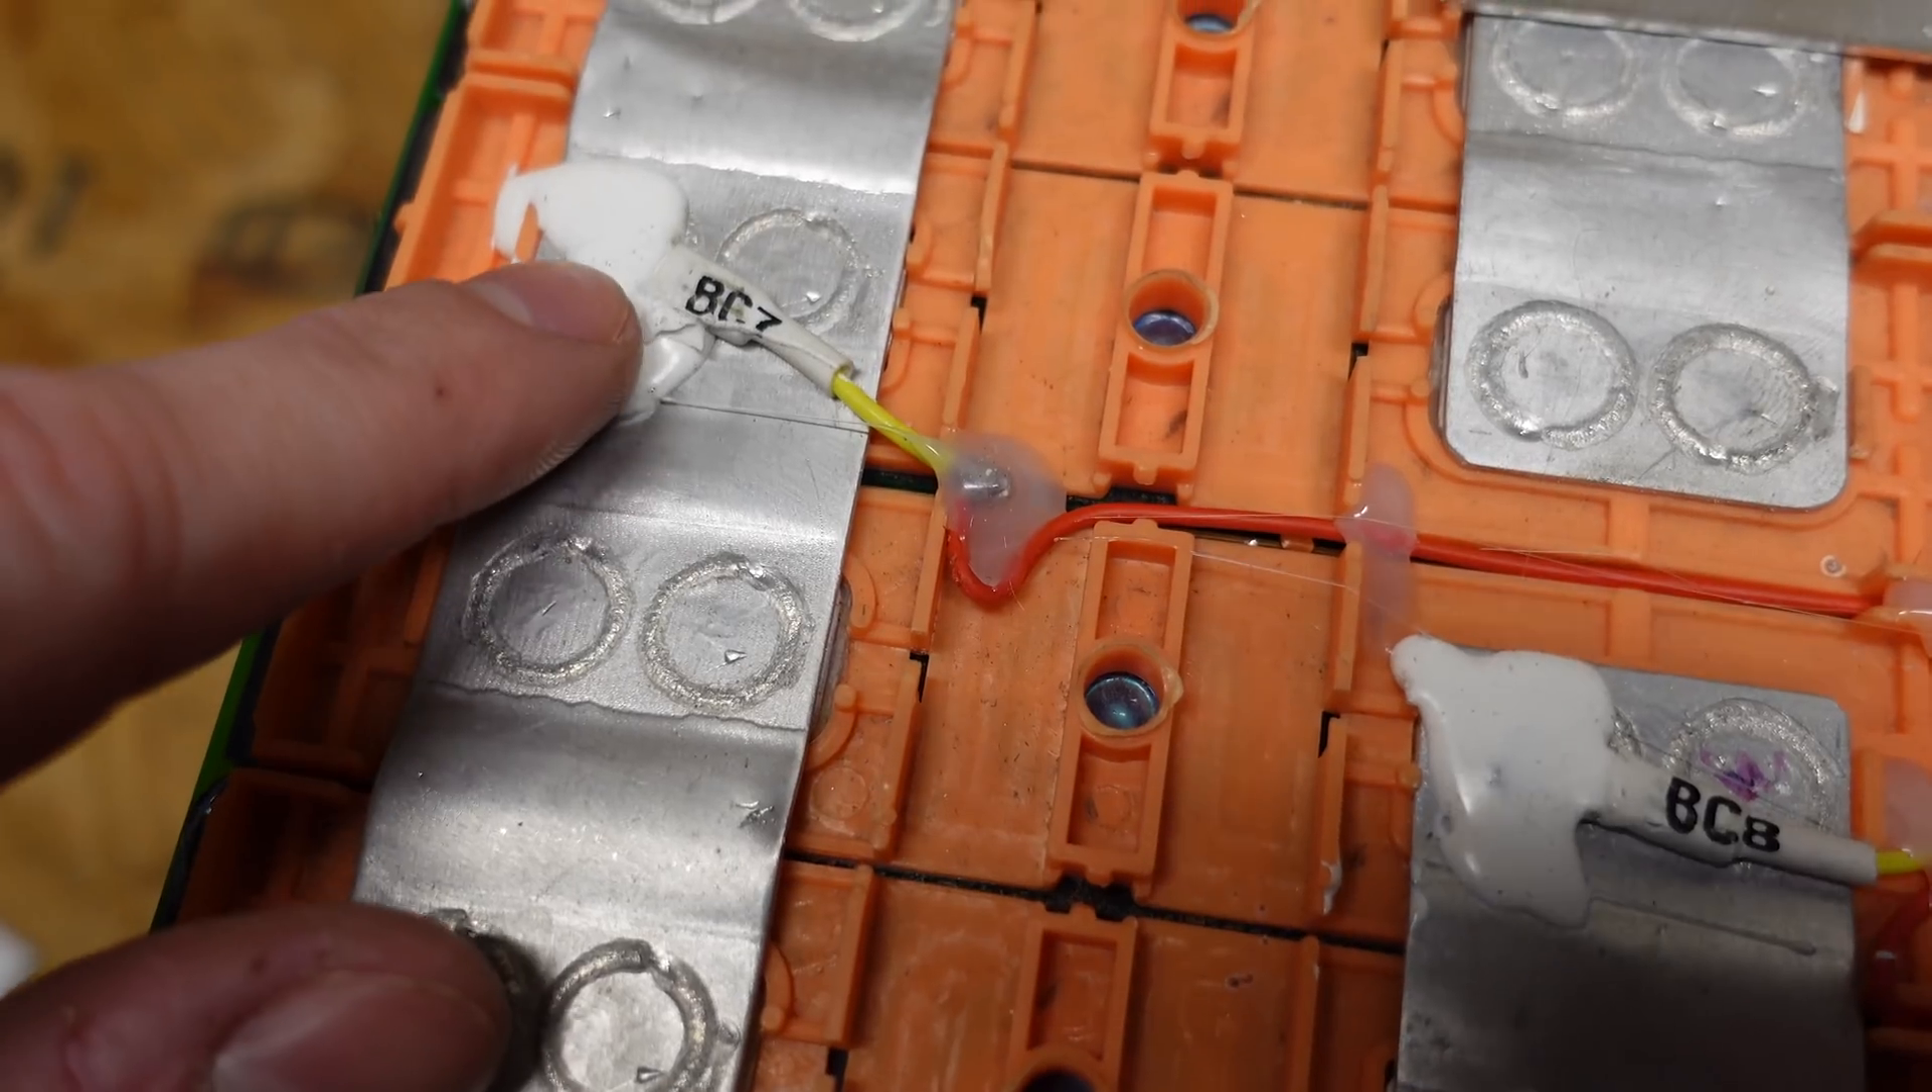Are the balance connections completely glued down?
Yes.